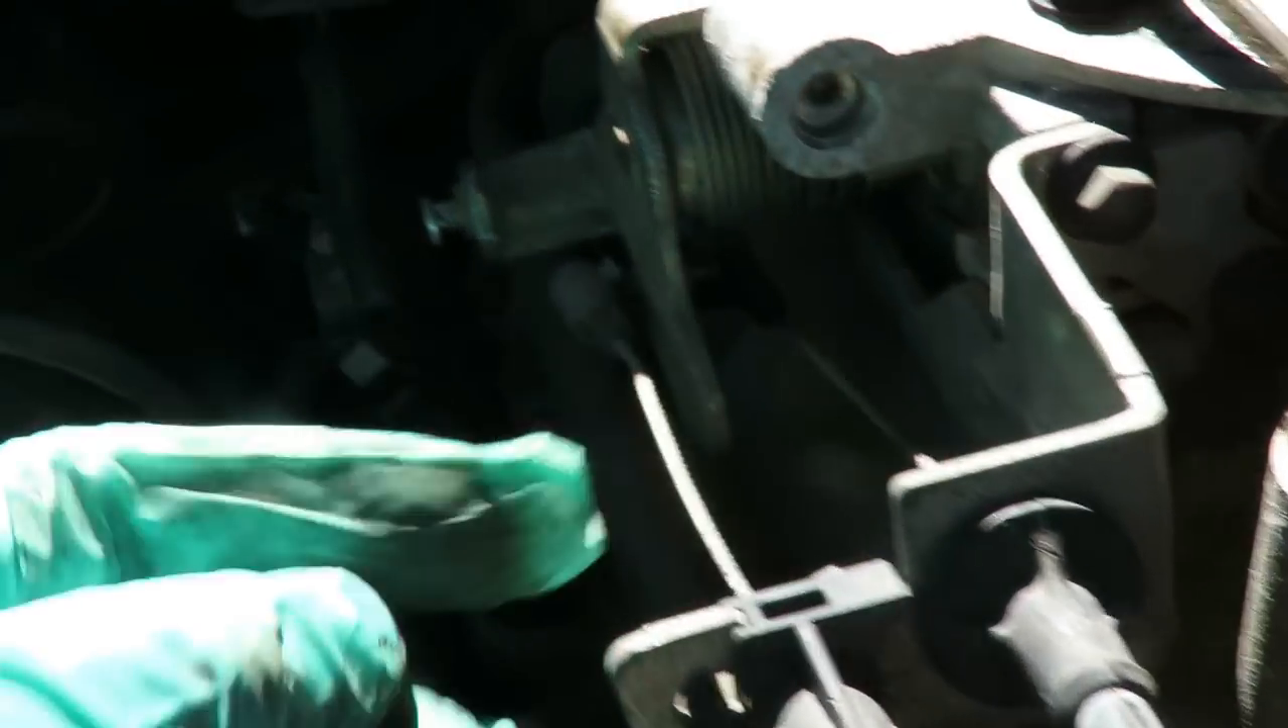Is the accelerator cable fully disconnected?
No.